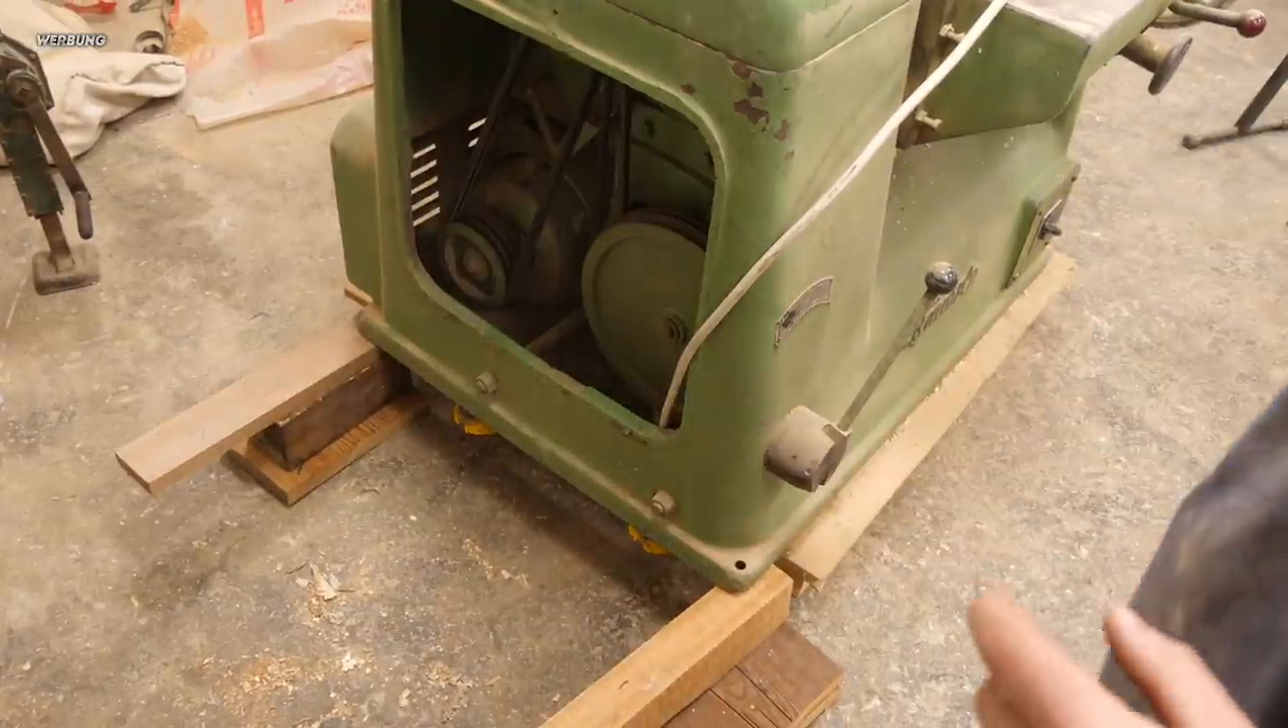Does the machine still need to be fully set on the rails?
No.